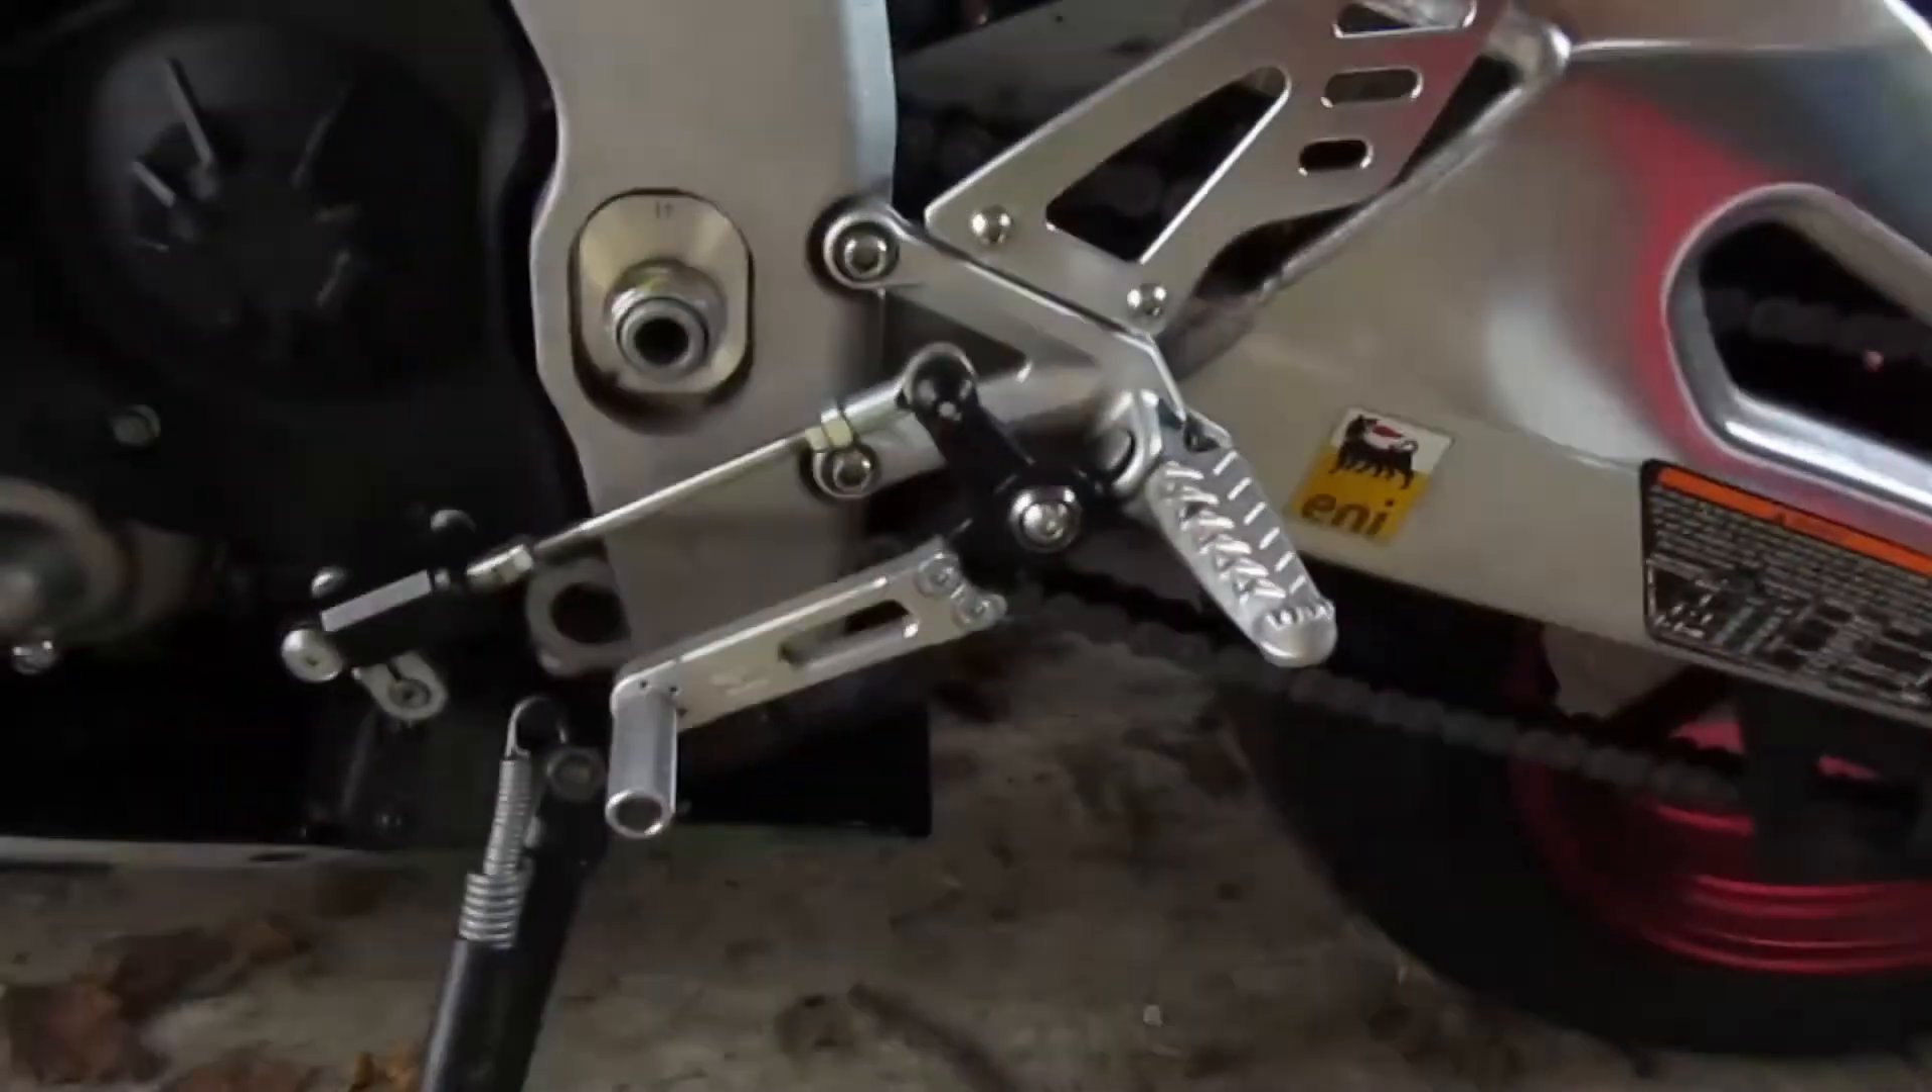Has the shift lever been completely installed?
Yes.